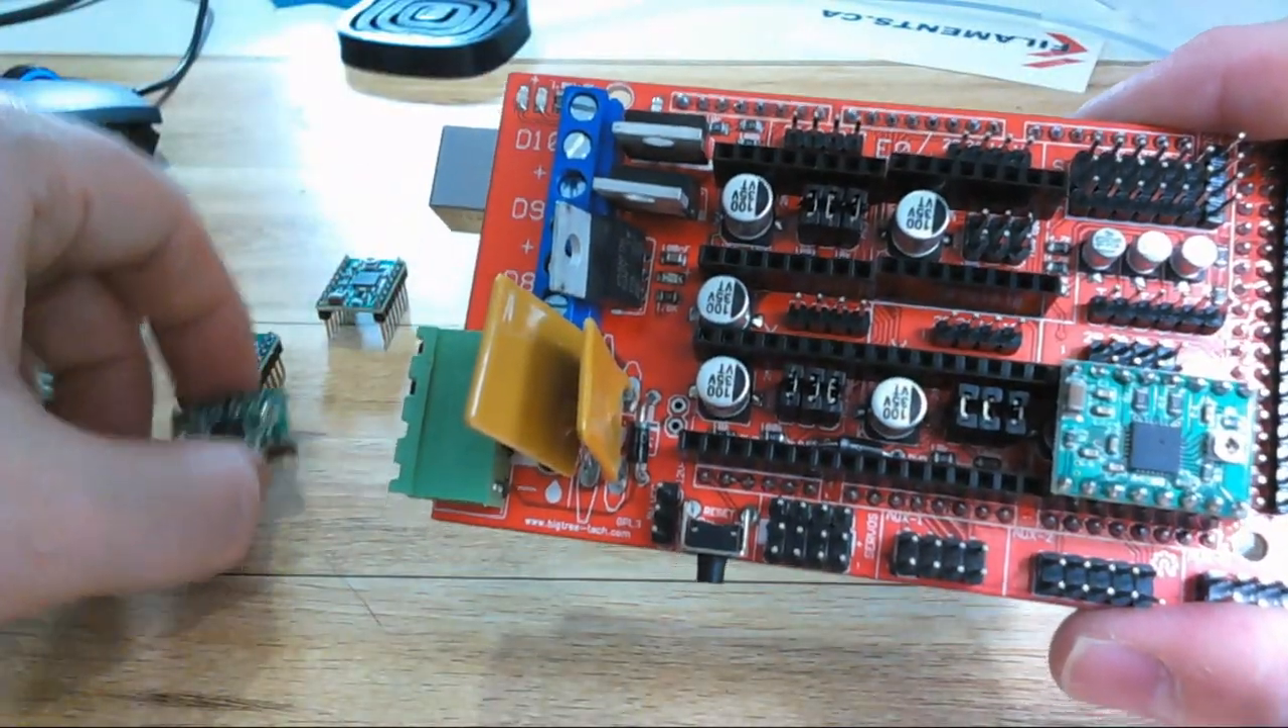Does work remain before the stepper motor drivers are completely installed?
Yes.